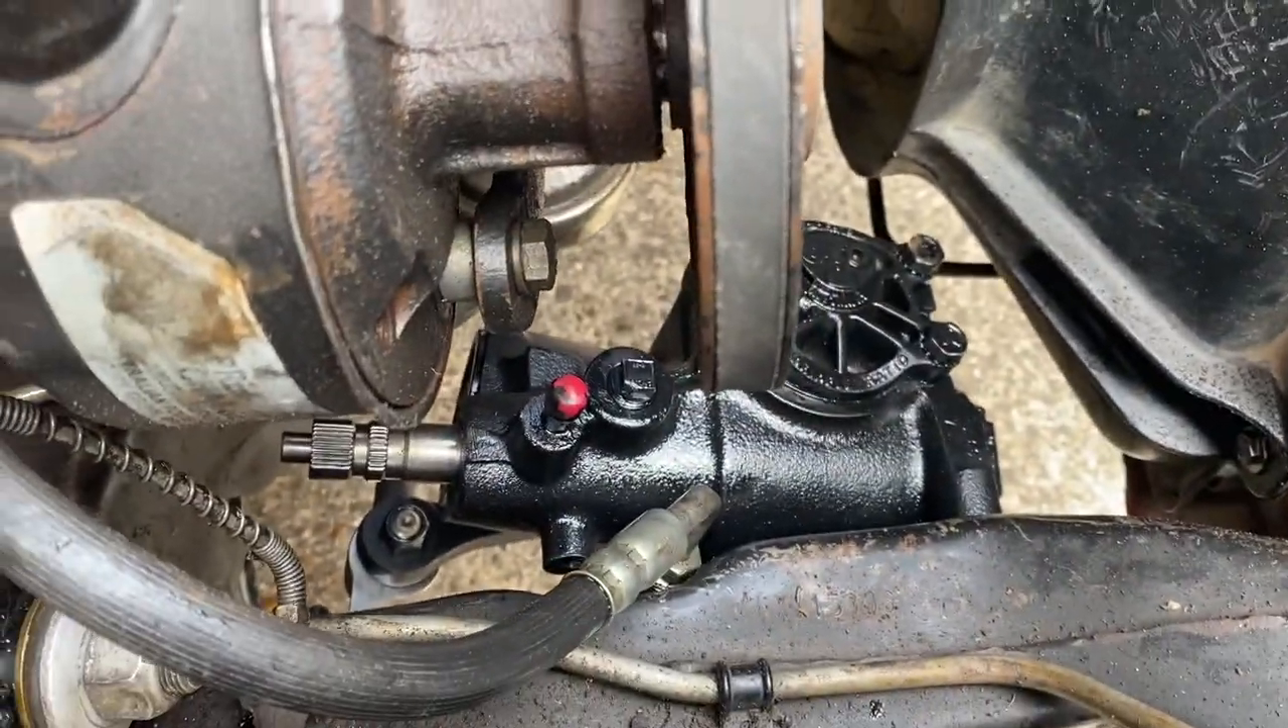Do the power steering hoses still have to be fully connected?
Yes.